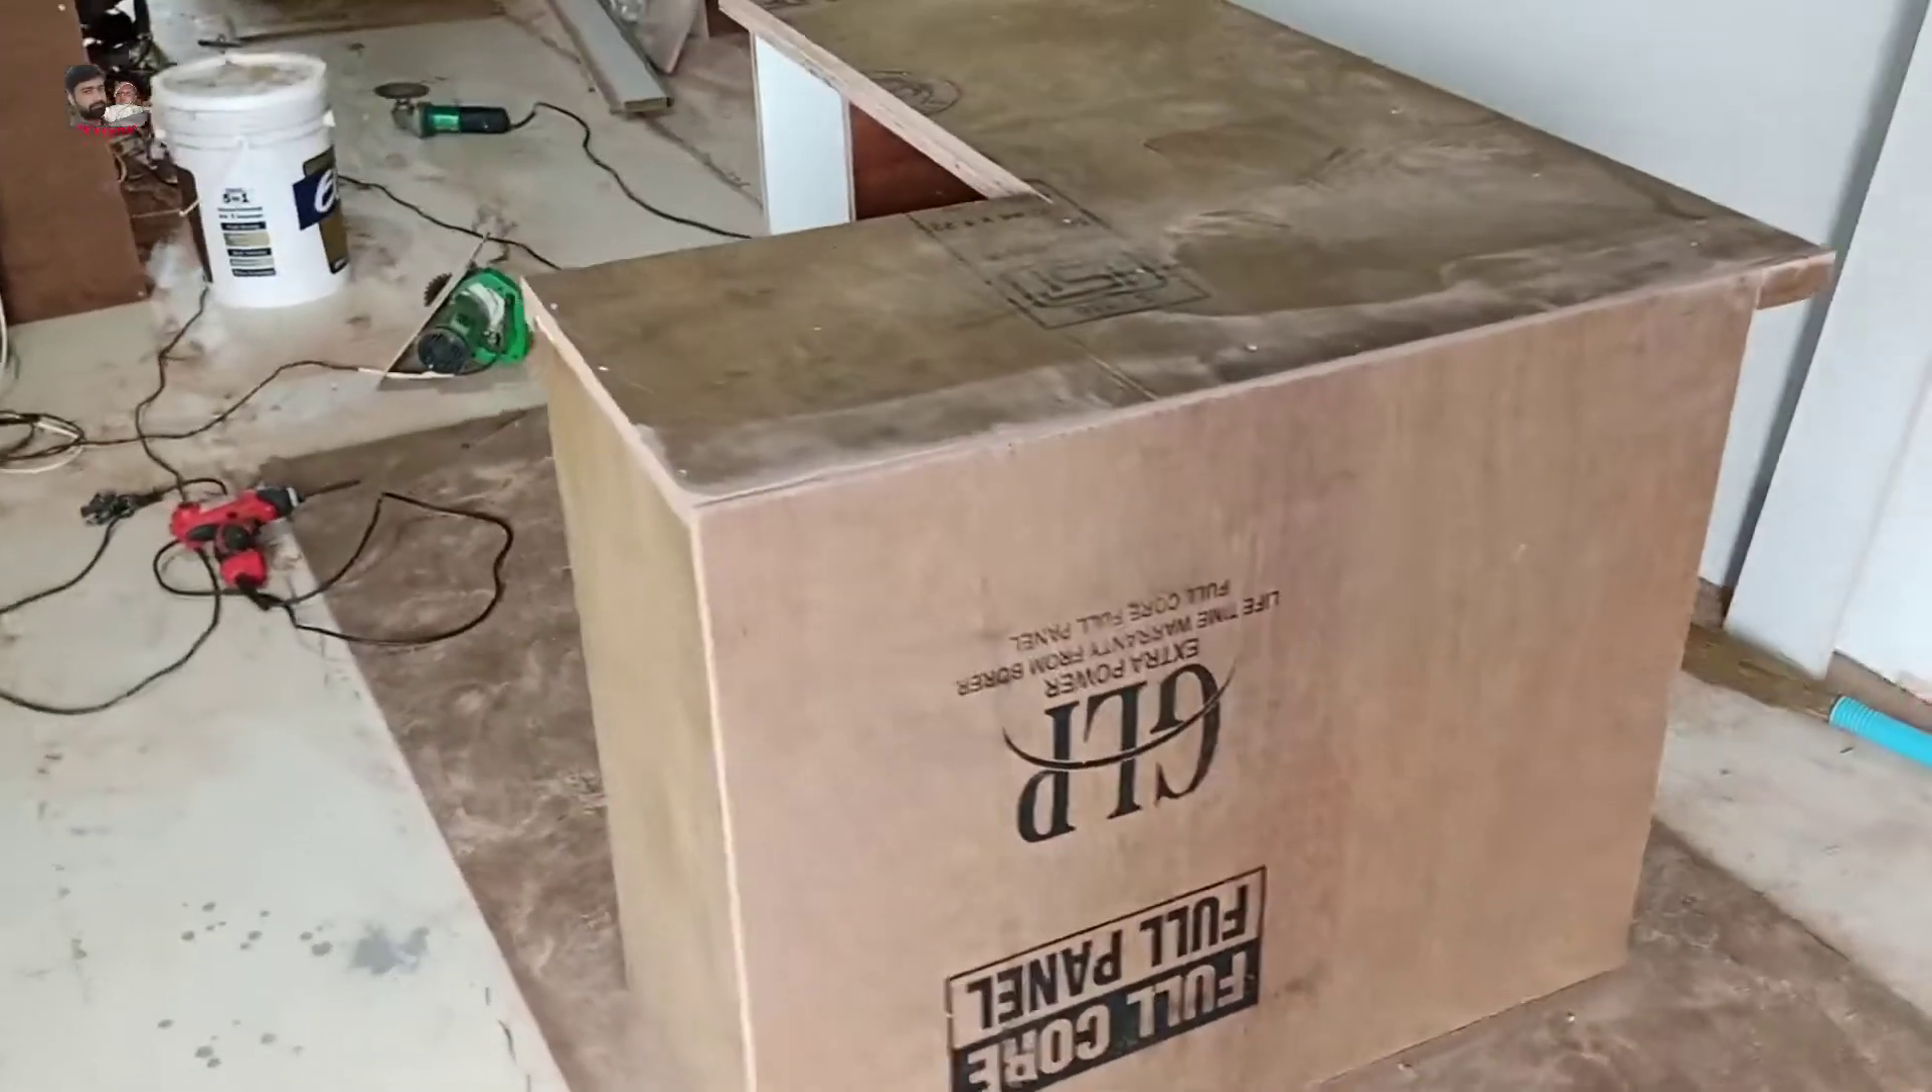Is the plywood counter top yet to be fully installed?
No.